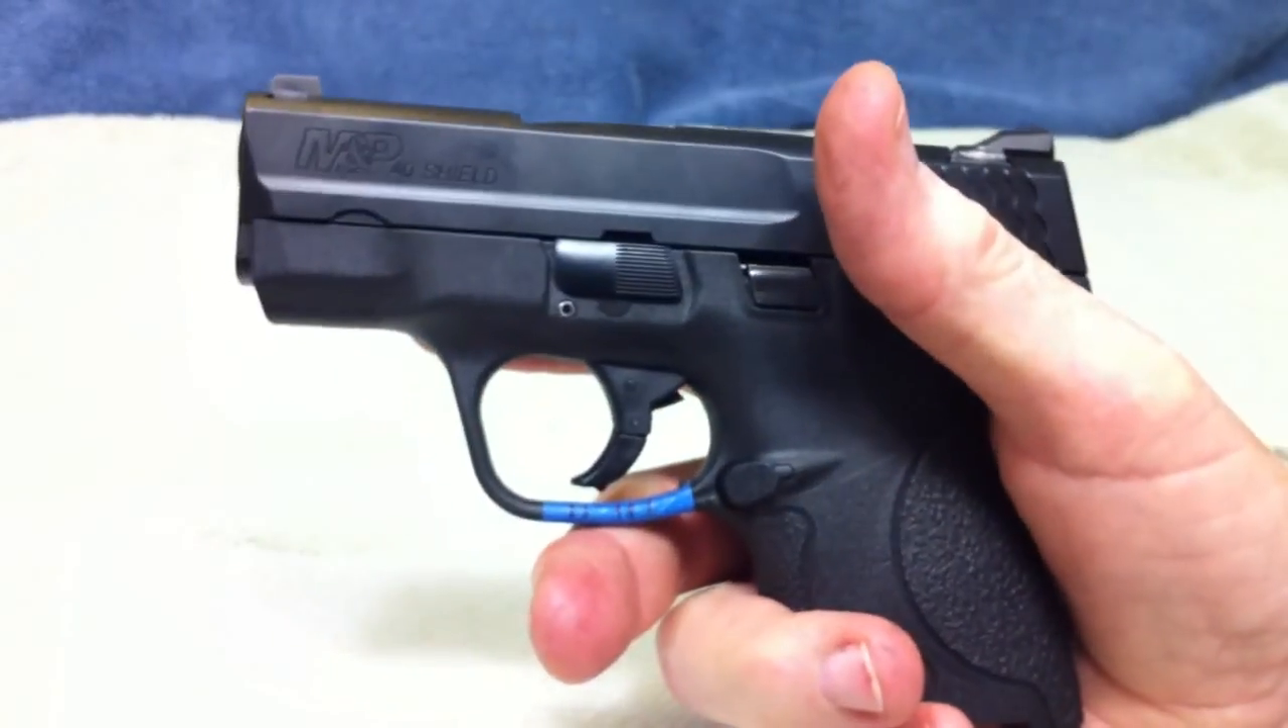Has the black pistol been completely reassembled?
Yes.